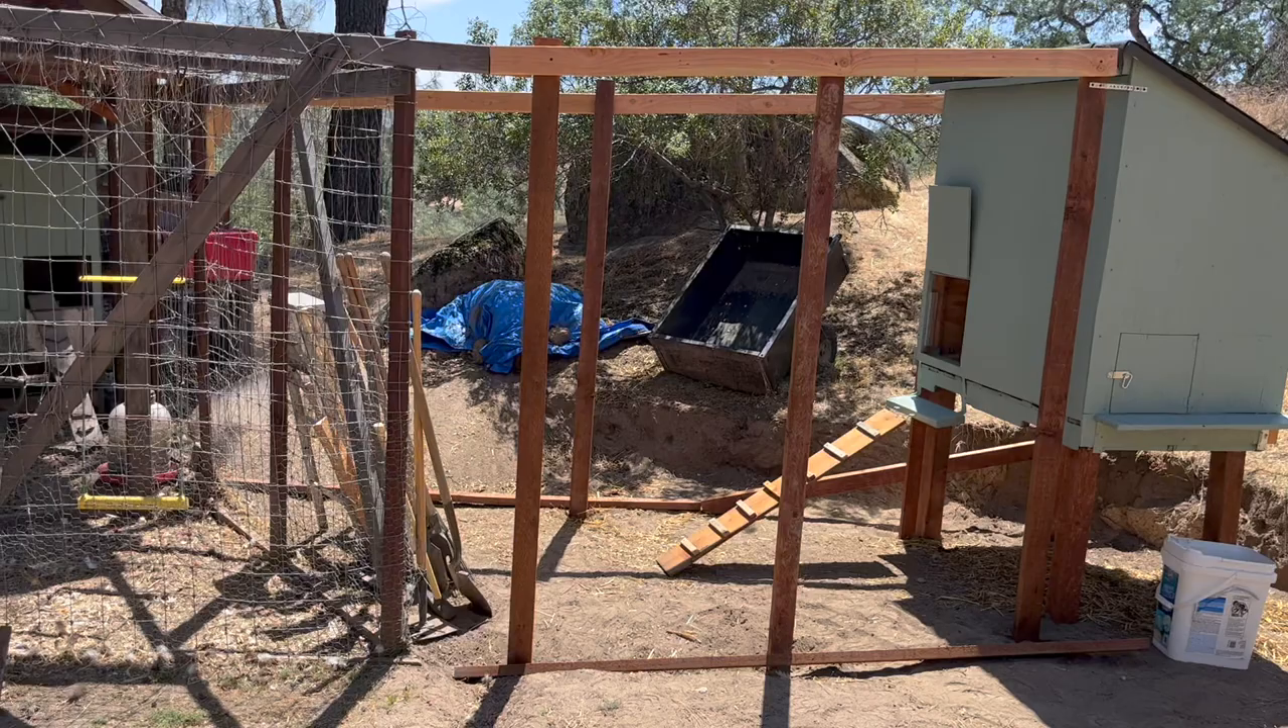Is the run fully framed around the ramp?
Yes.